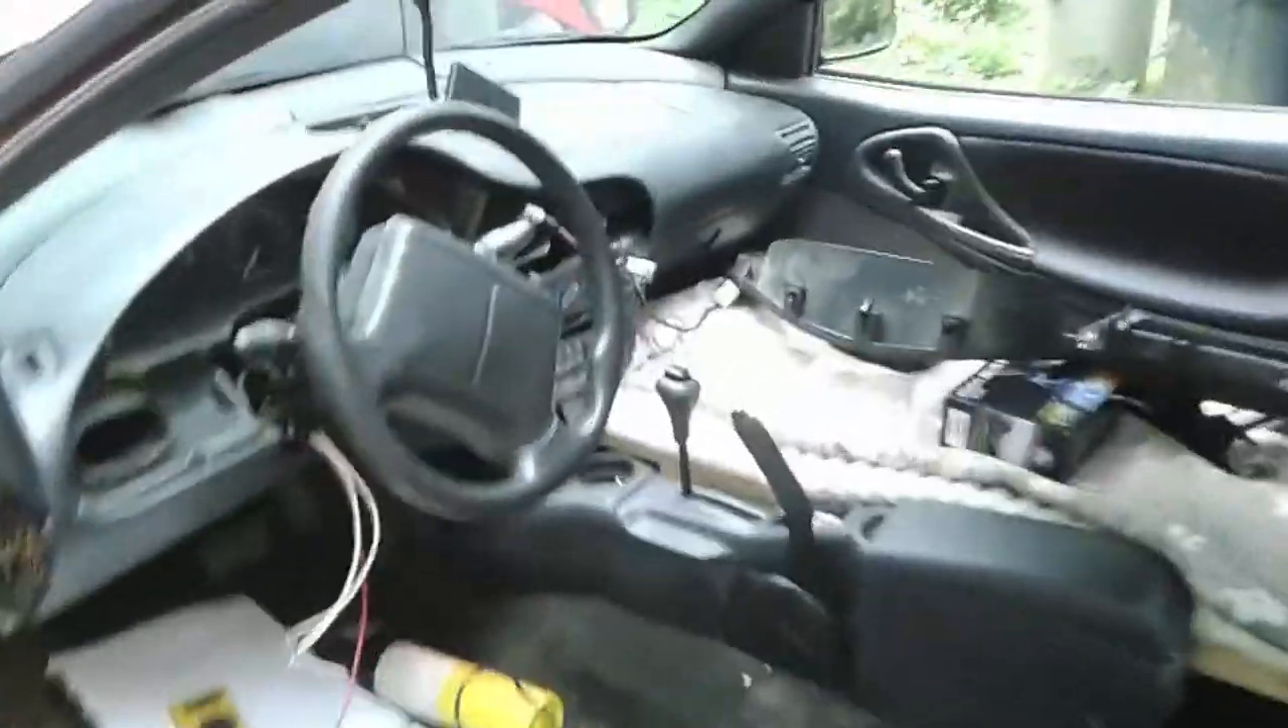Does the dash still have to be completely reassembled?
Yes.